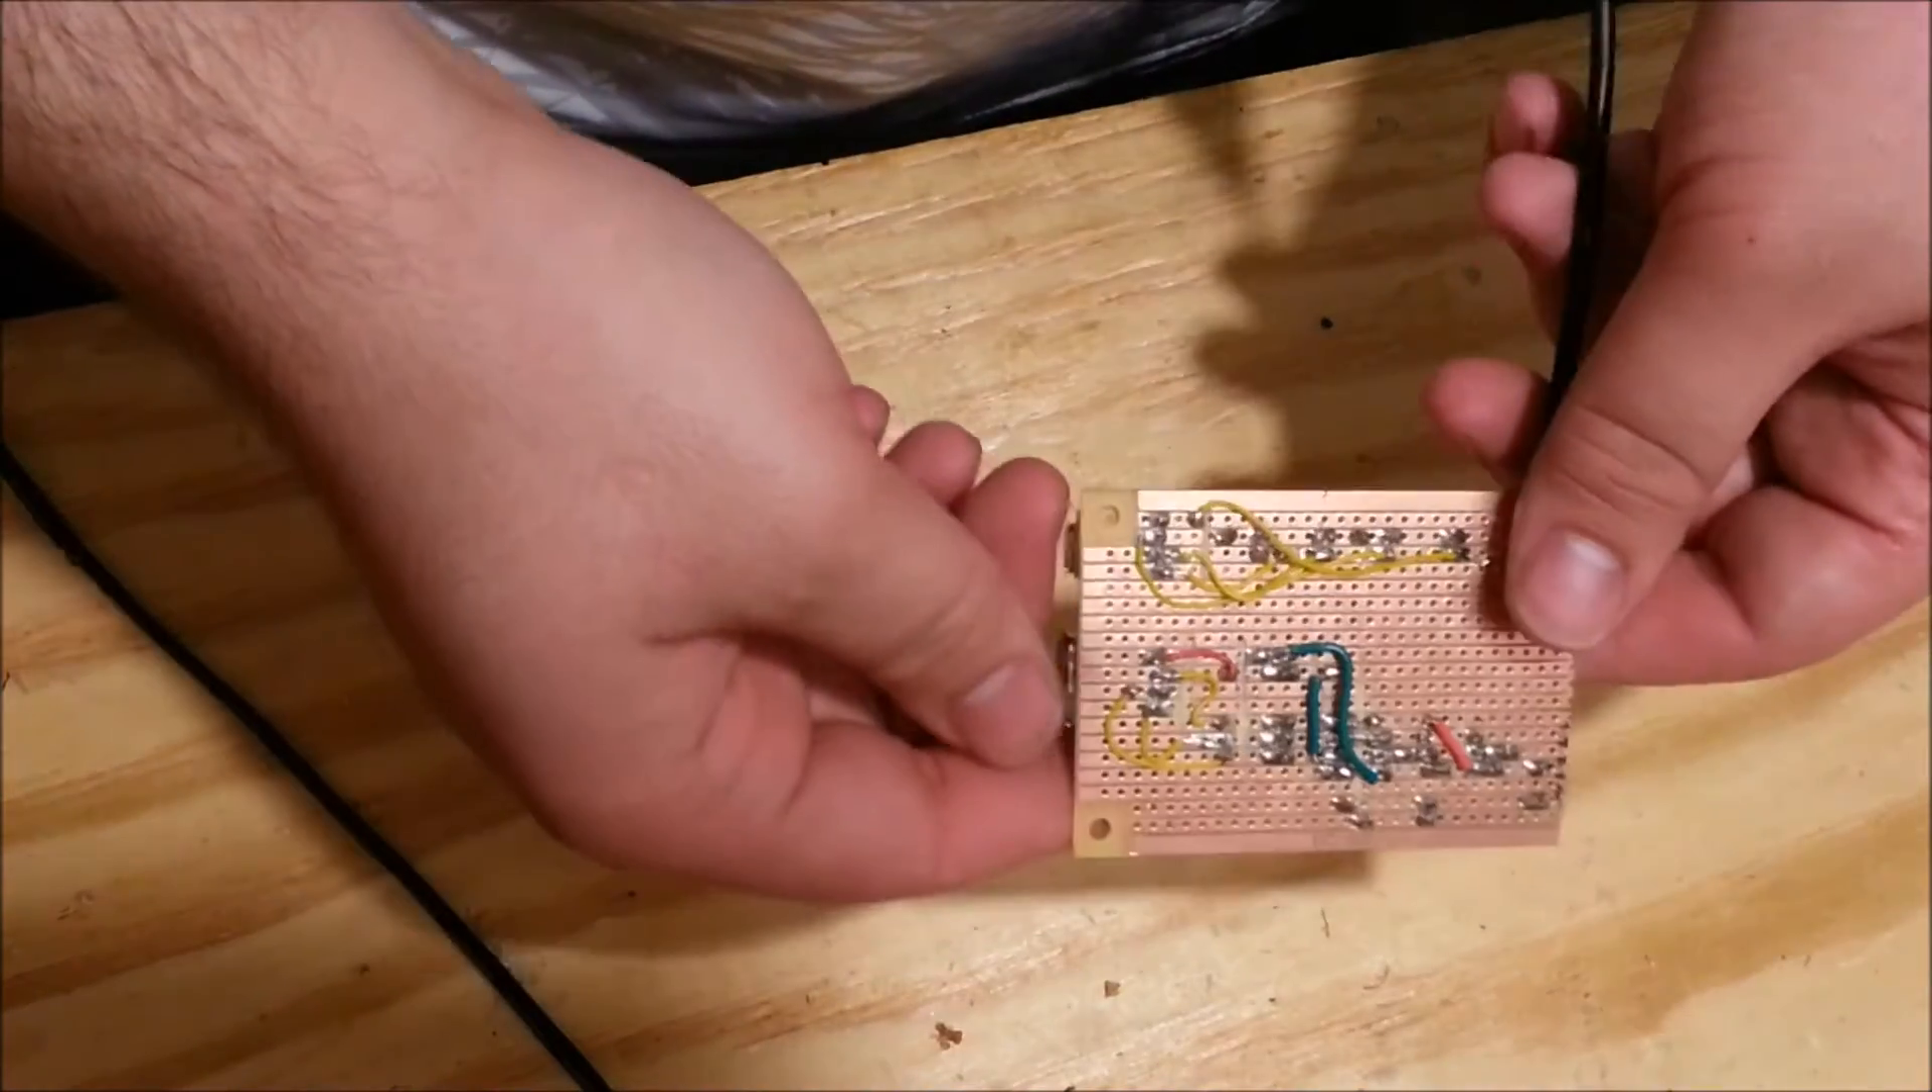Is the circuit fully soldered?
Yes.